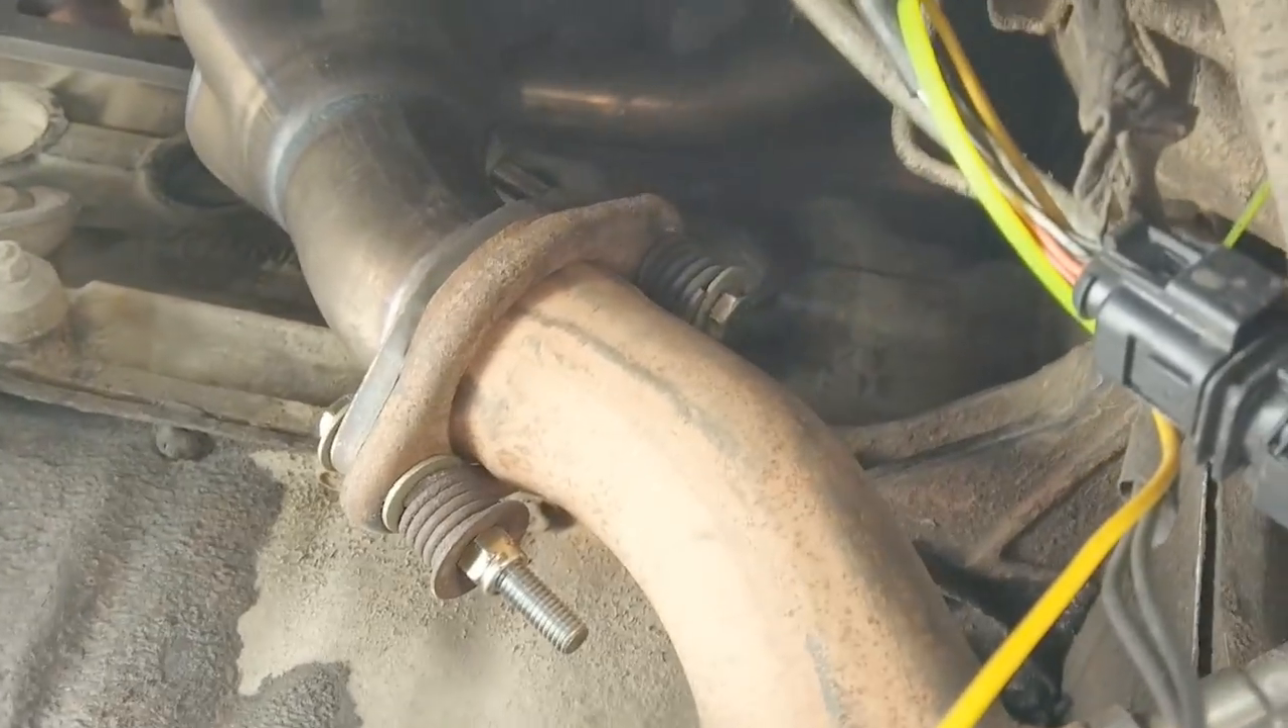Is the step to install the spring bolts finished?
Yes.